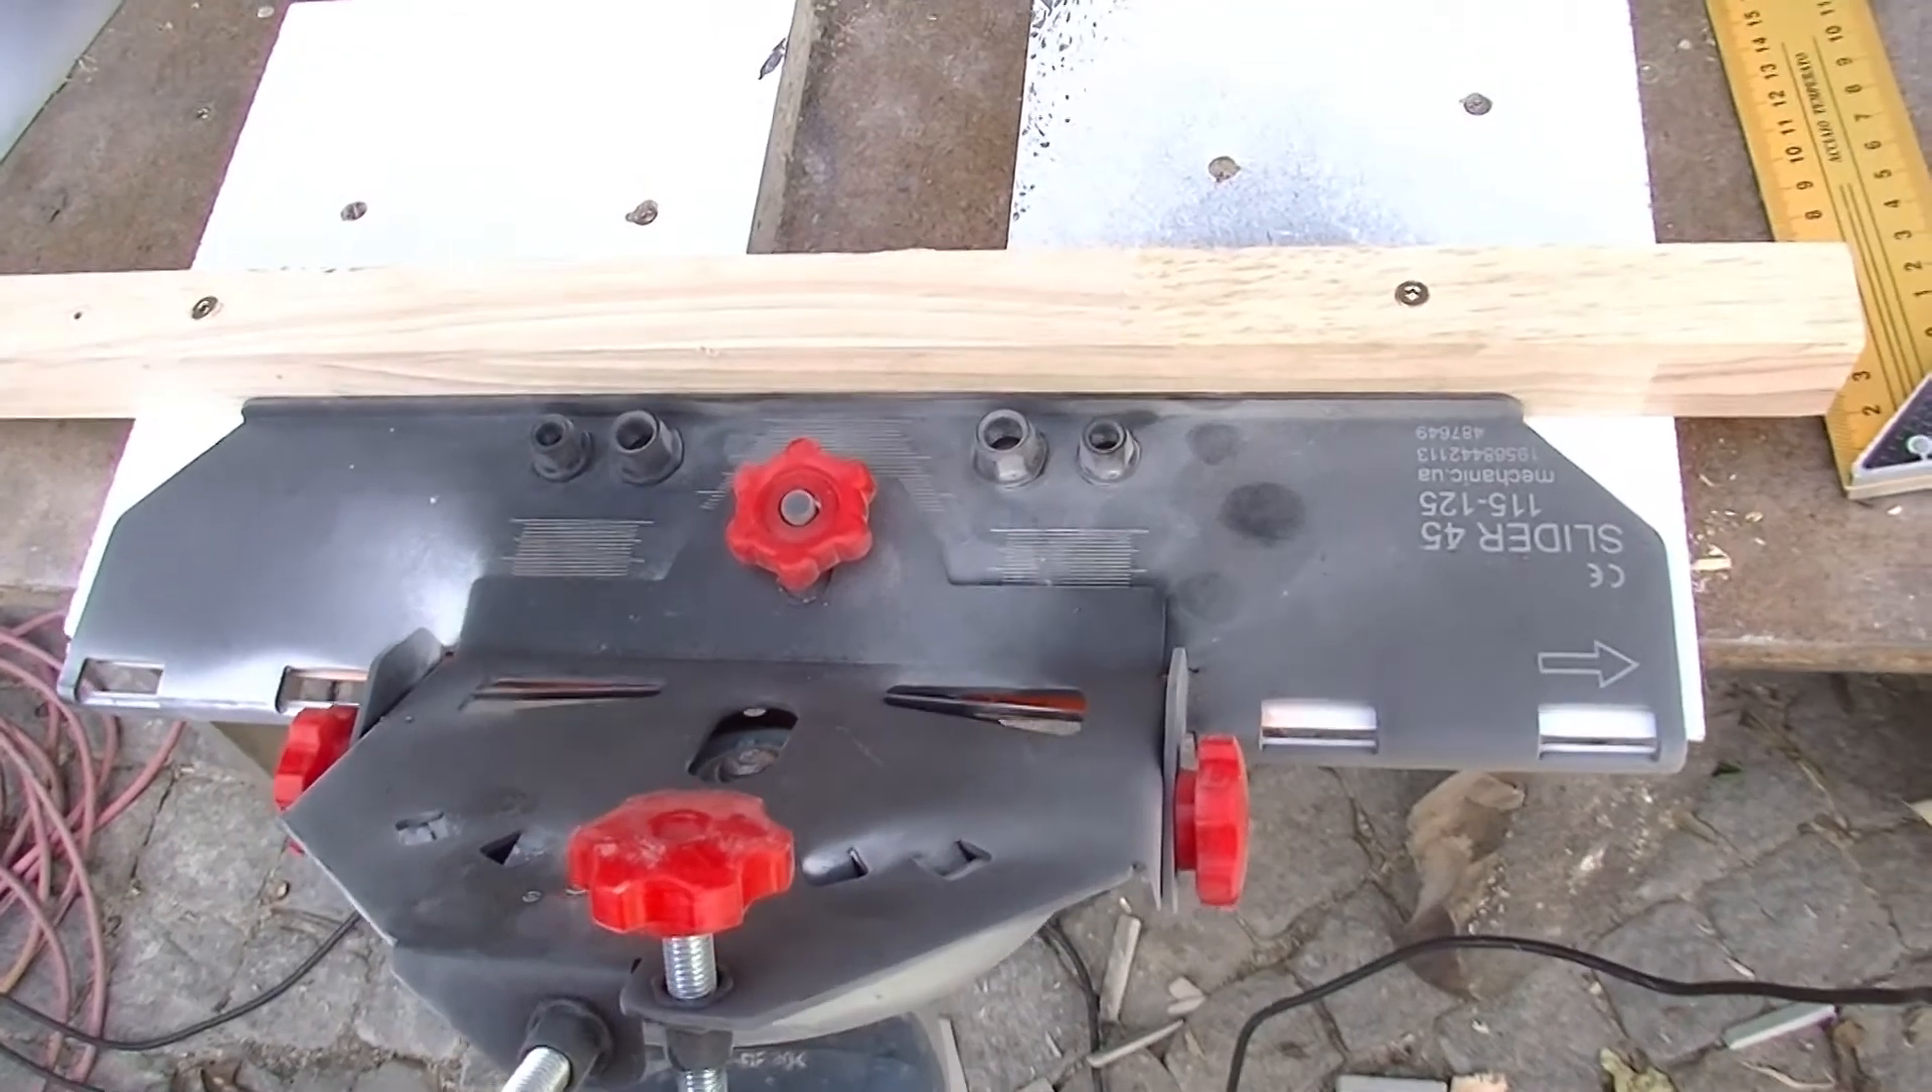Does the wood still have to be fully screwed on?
No.